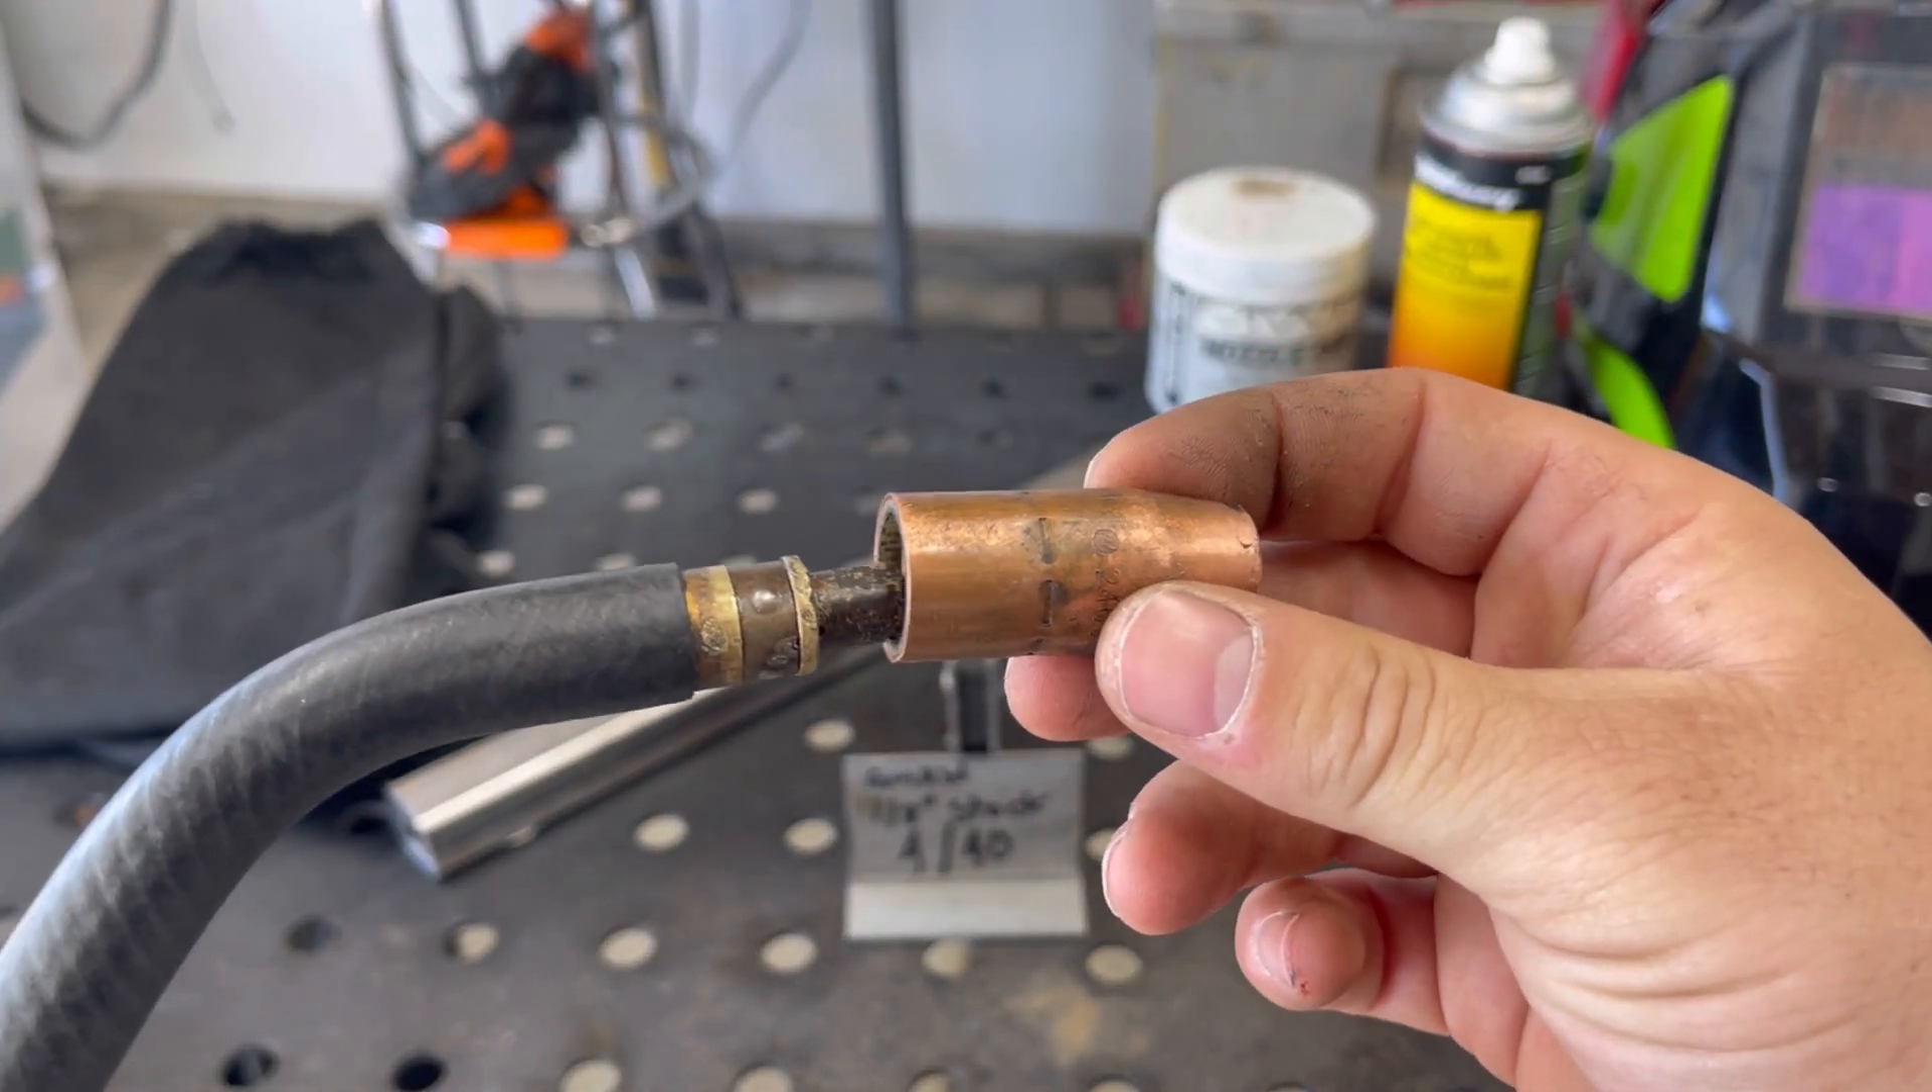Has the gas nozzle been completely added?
No.